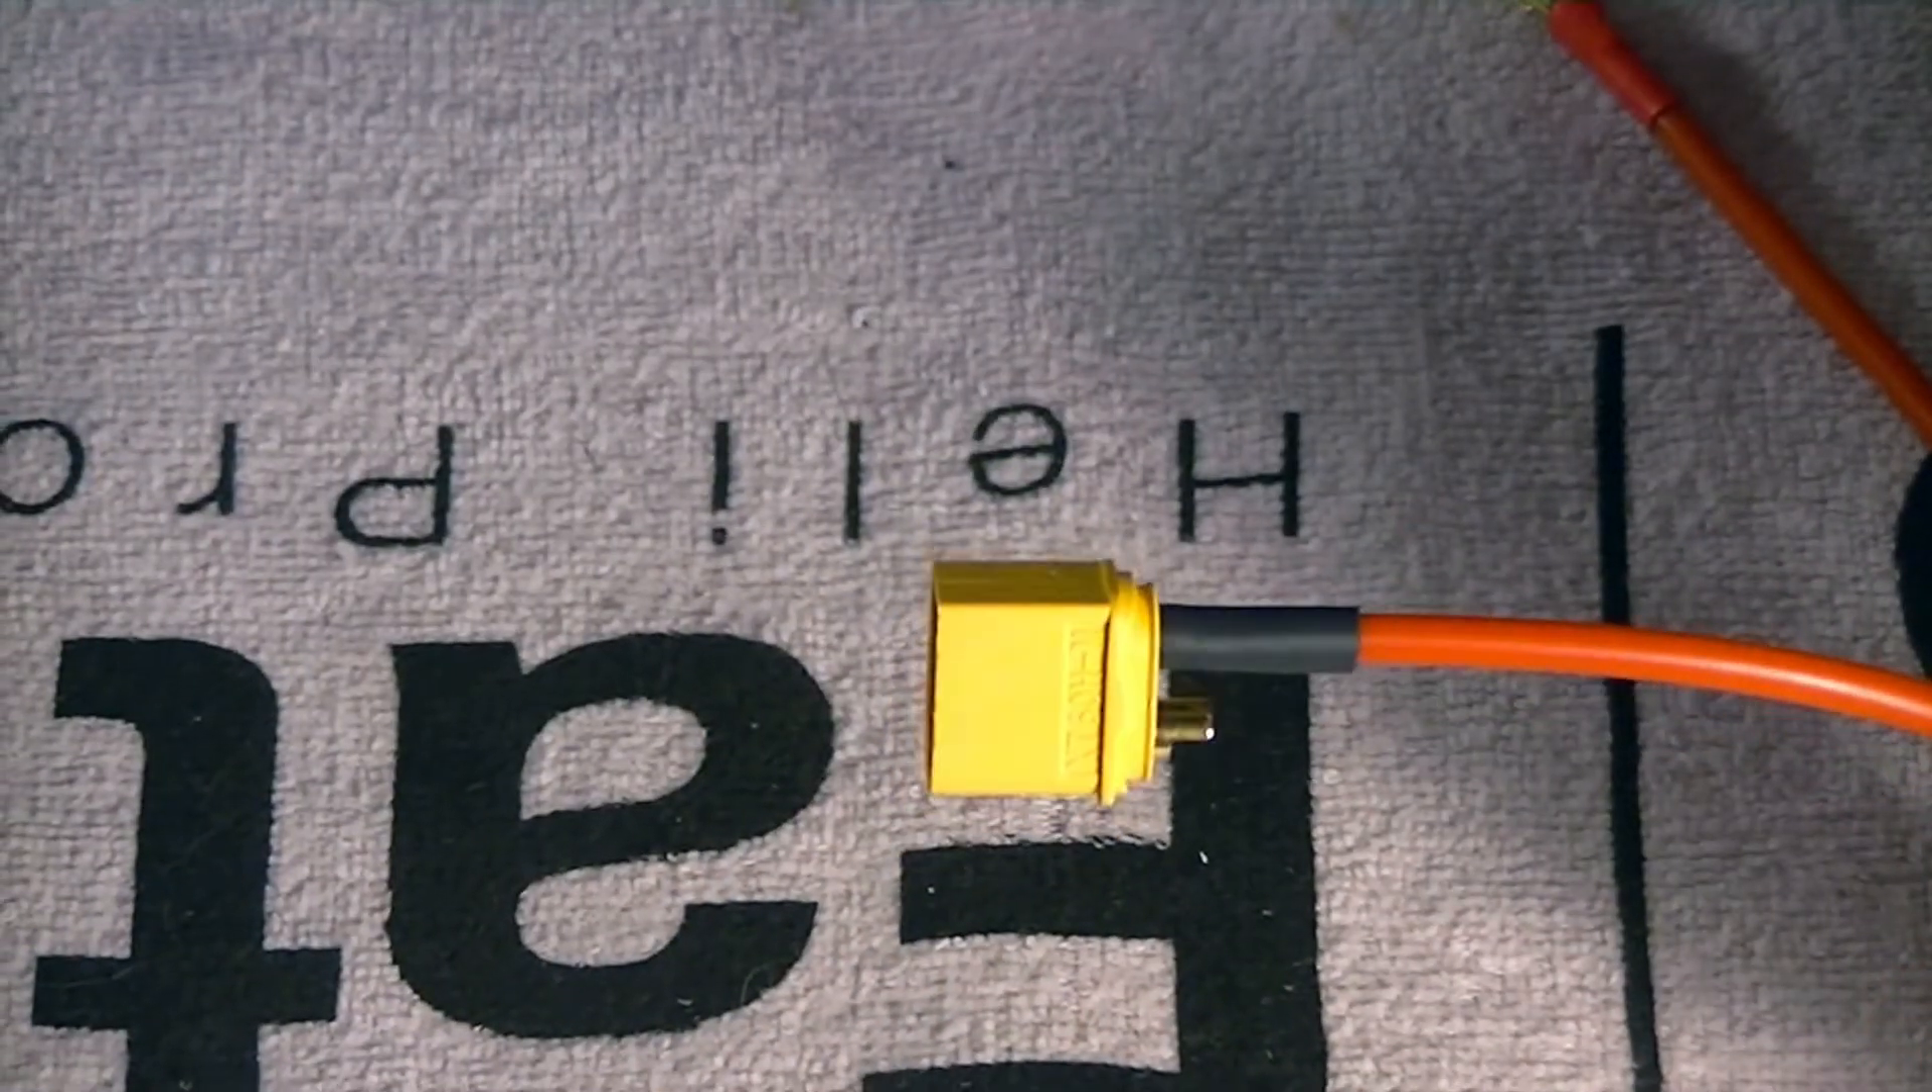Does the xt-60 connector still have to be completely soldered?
Yes.